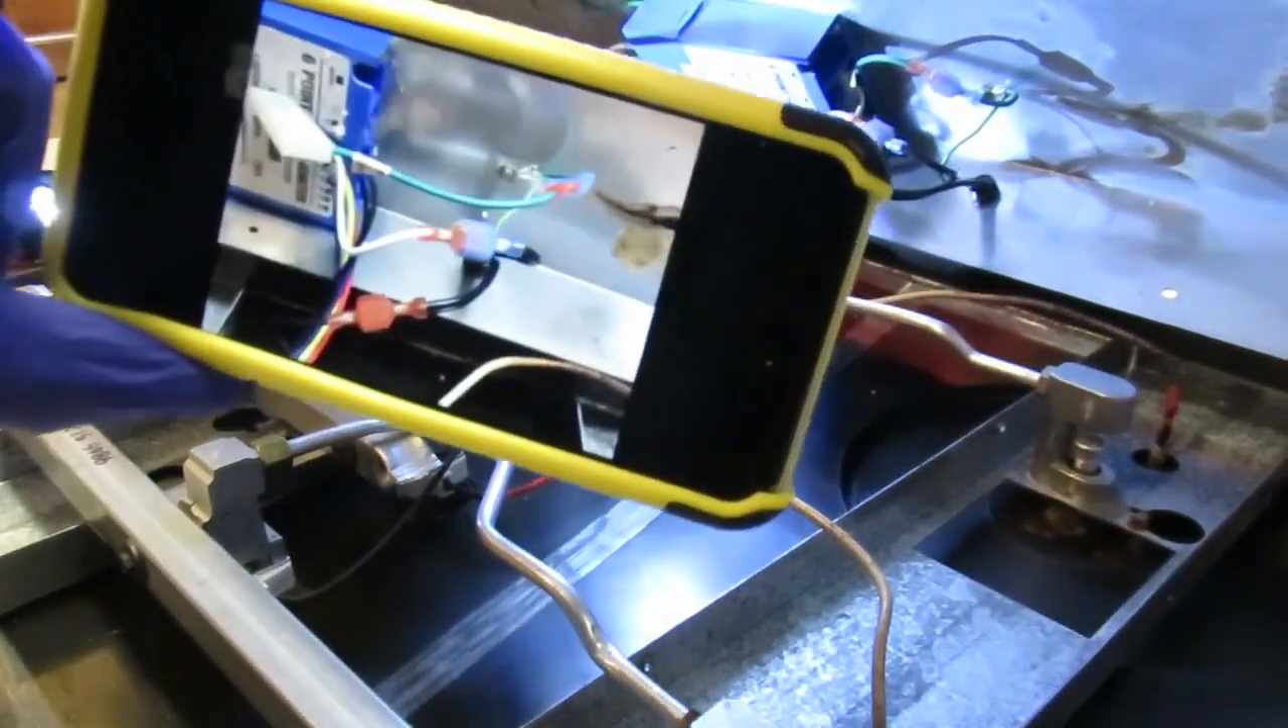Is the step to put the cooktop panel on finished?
No.